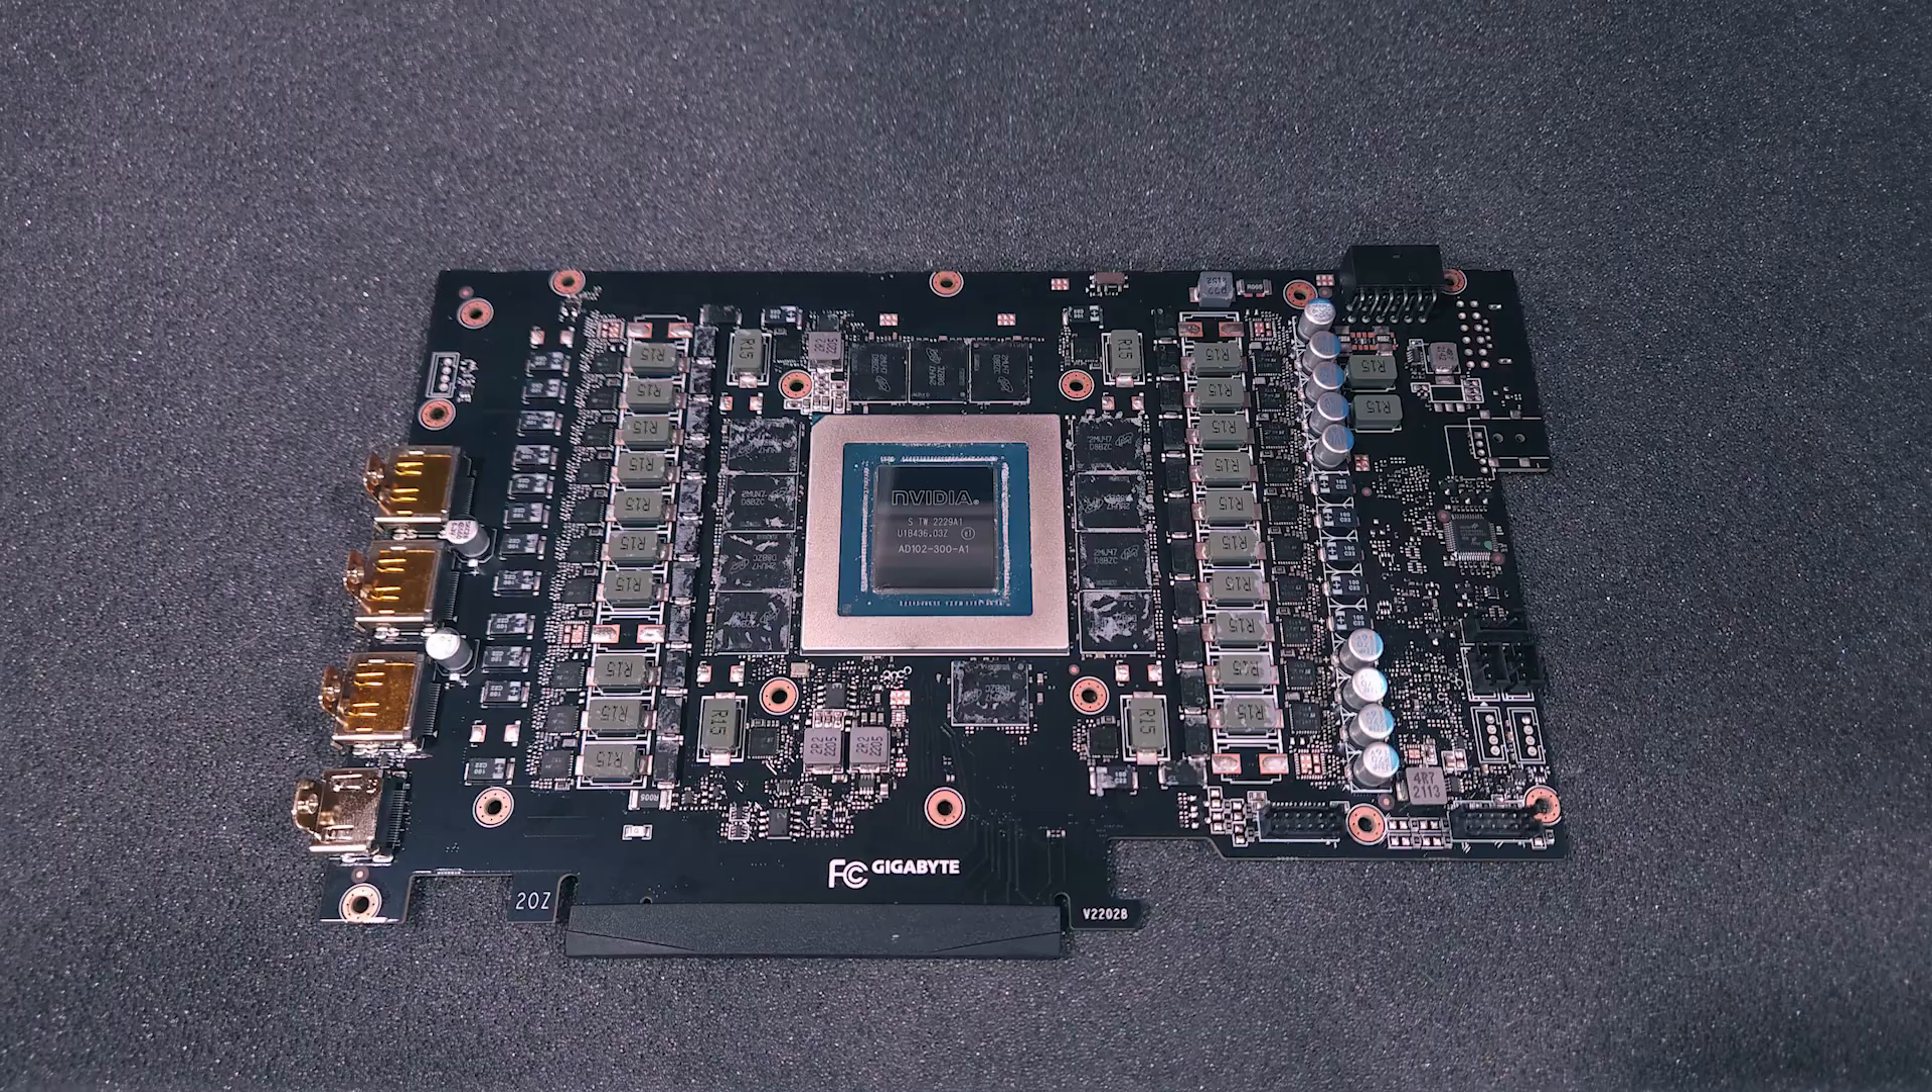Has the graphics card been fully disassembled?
Yes.